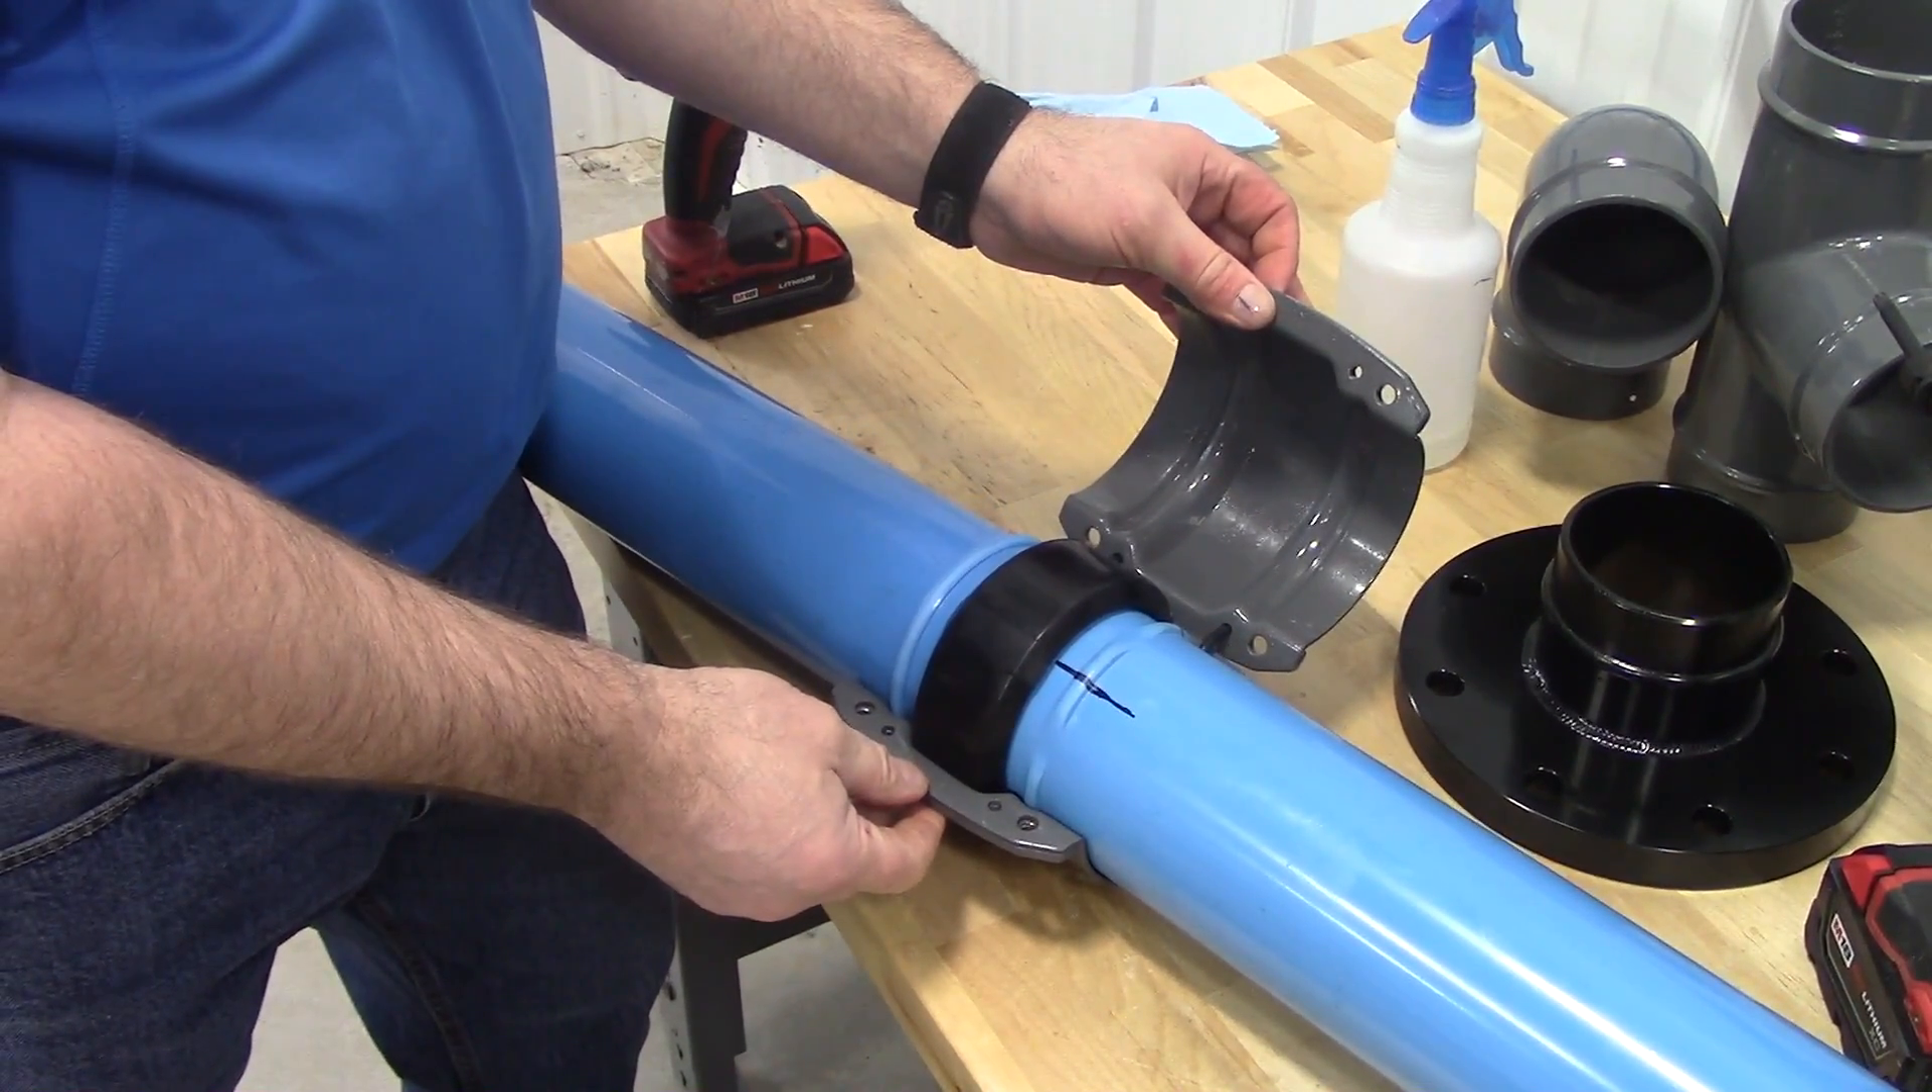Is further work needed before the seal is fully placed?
No.